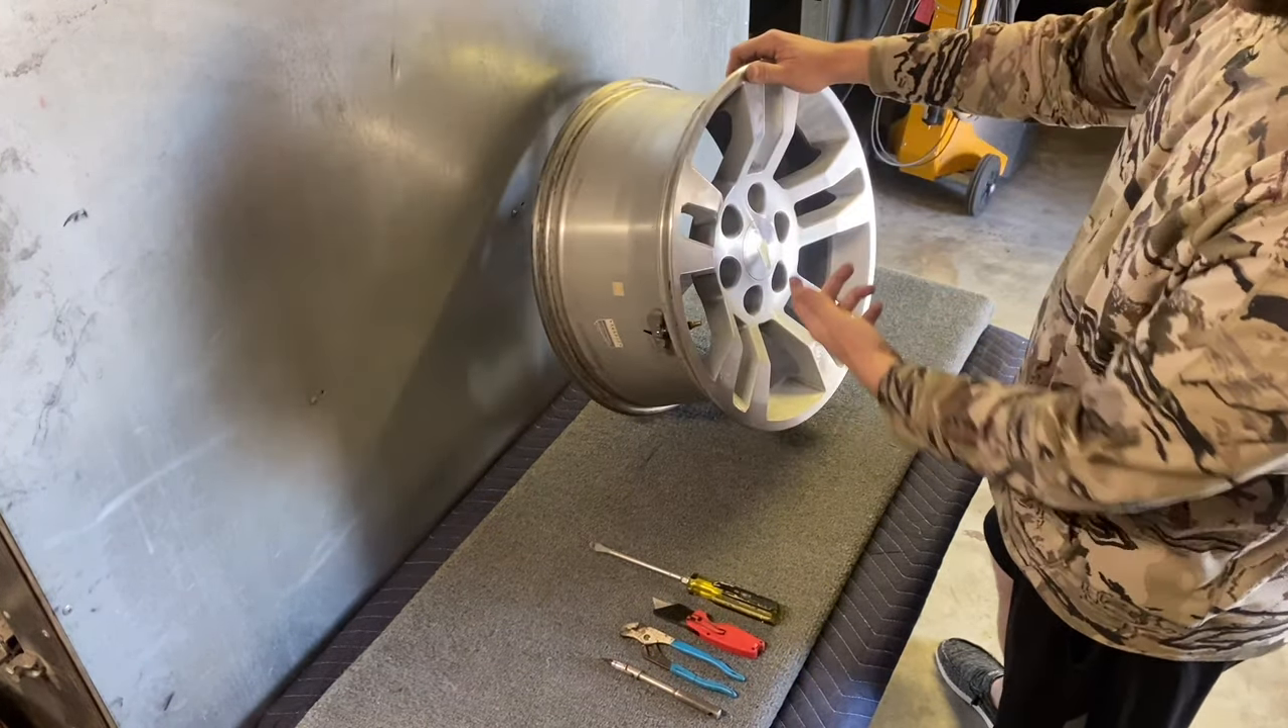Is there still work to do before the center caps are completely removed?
Yes.